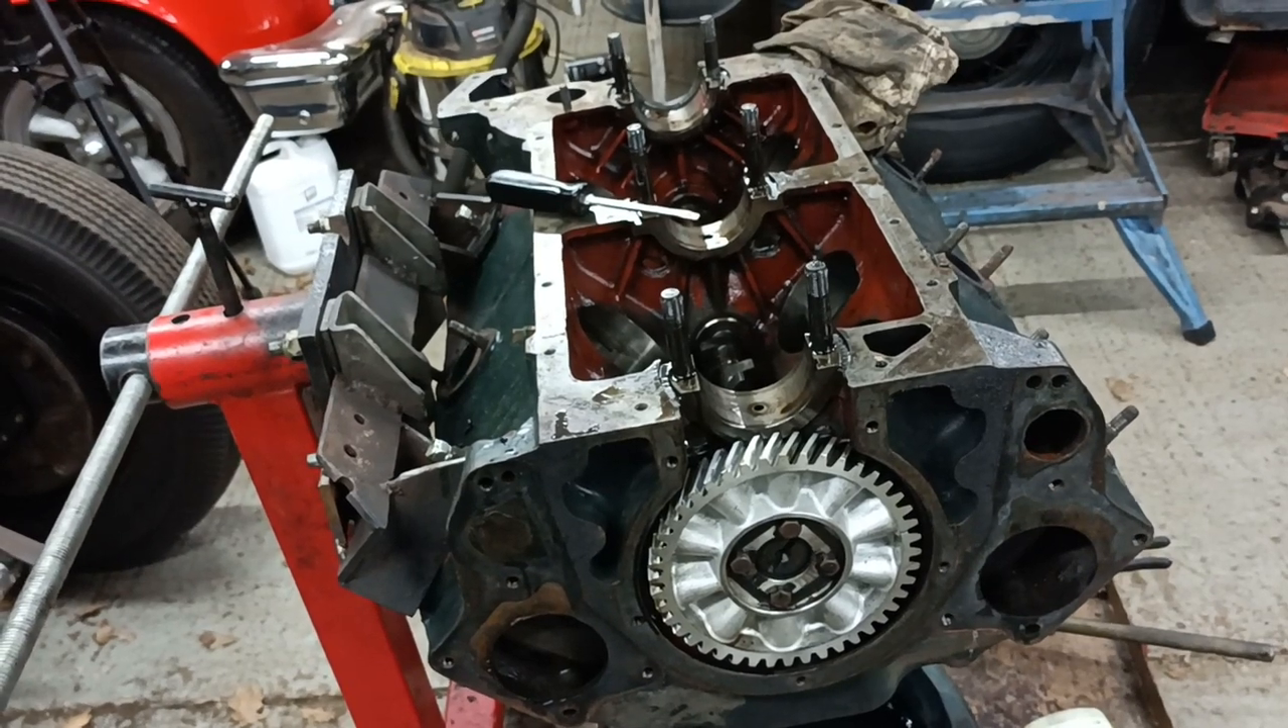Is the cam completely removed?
No.